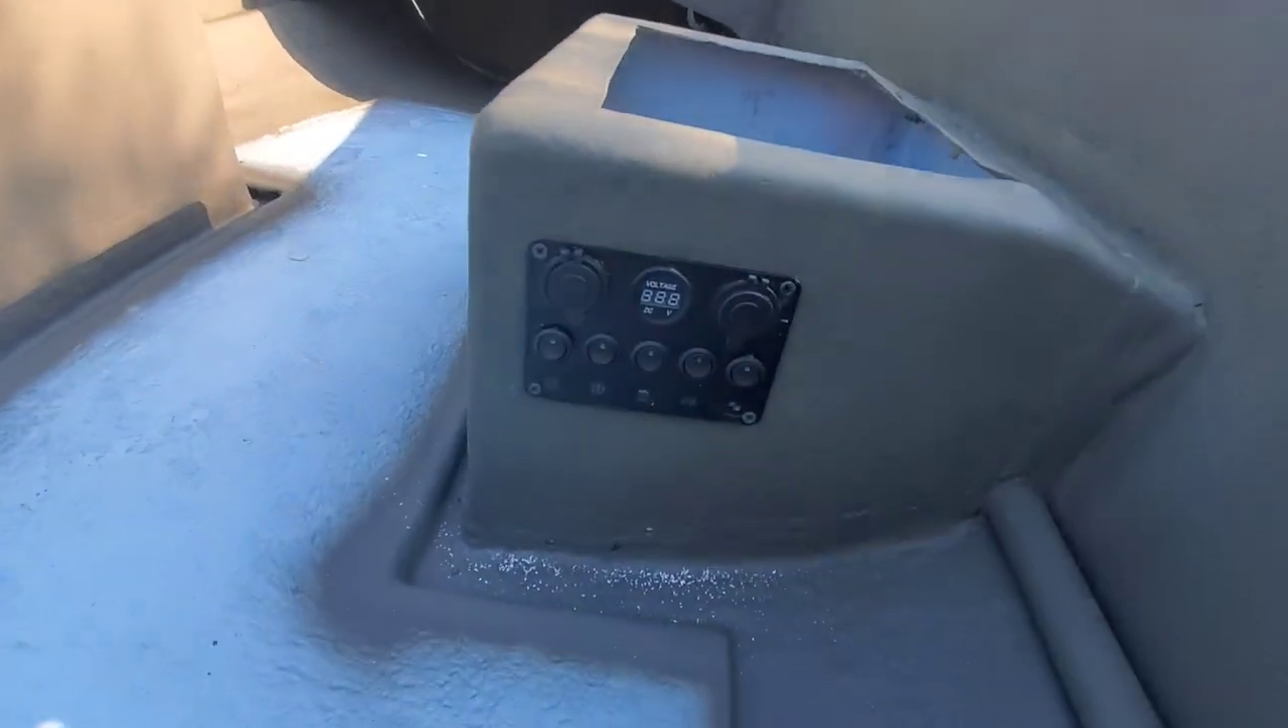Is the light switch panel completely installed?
Yes.